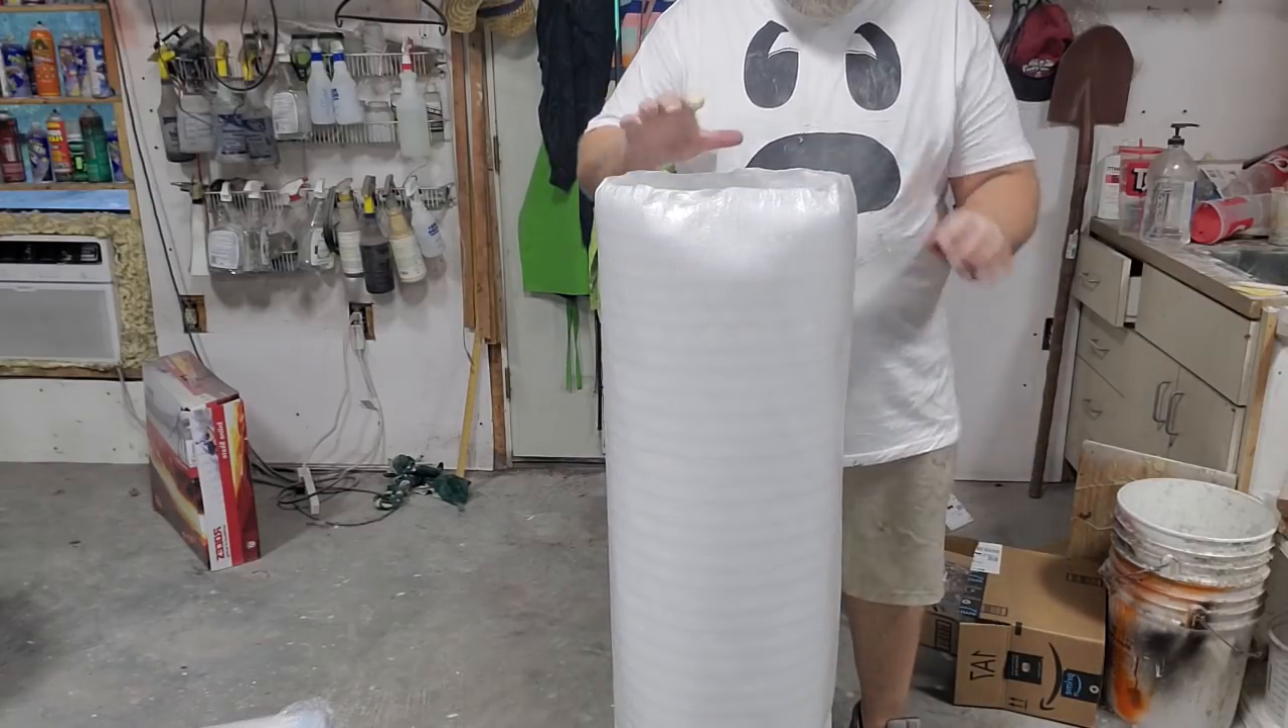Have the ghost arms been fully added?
No.